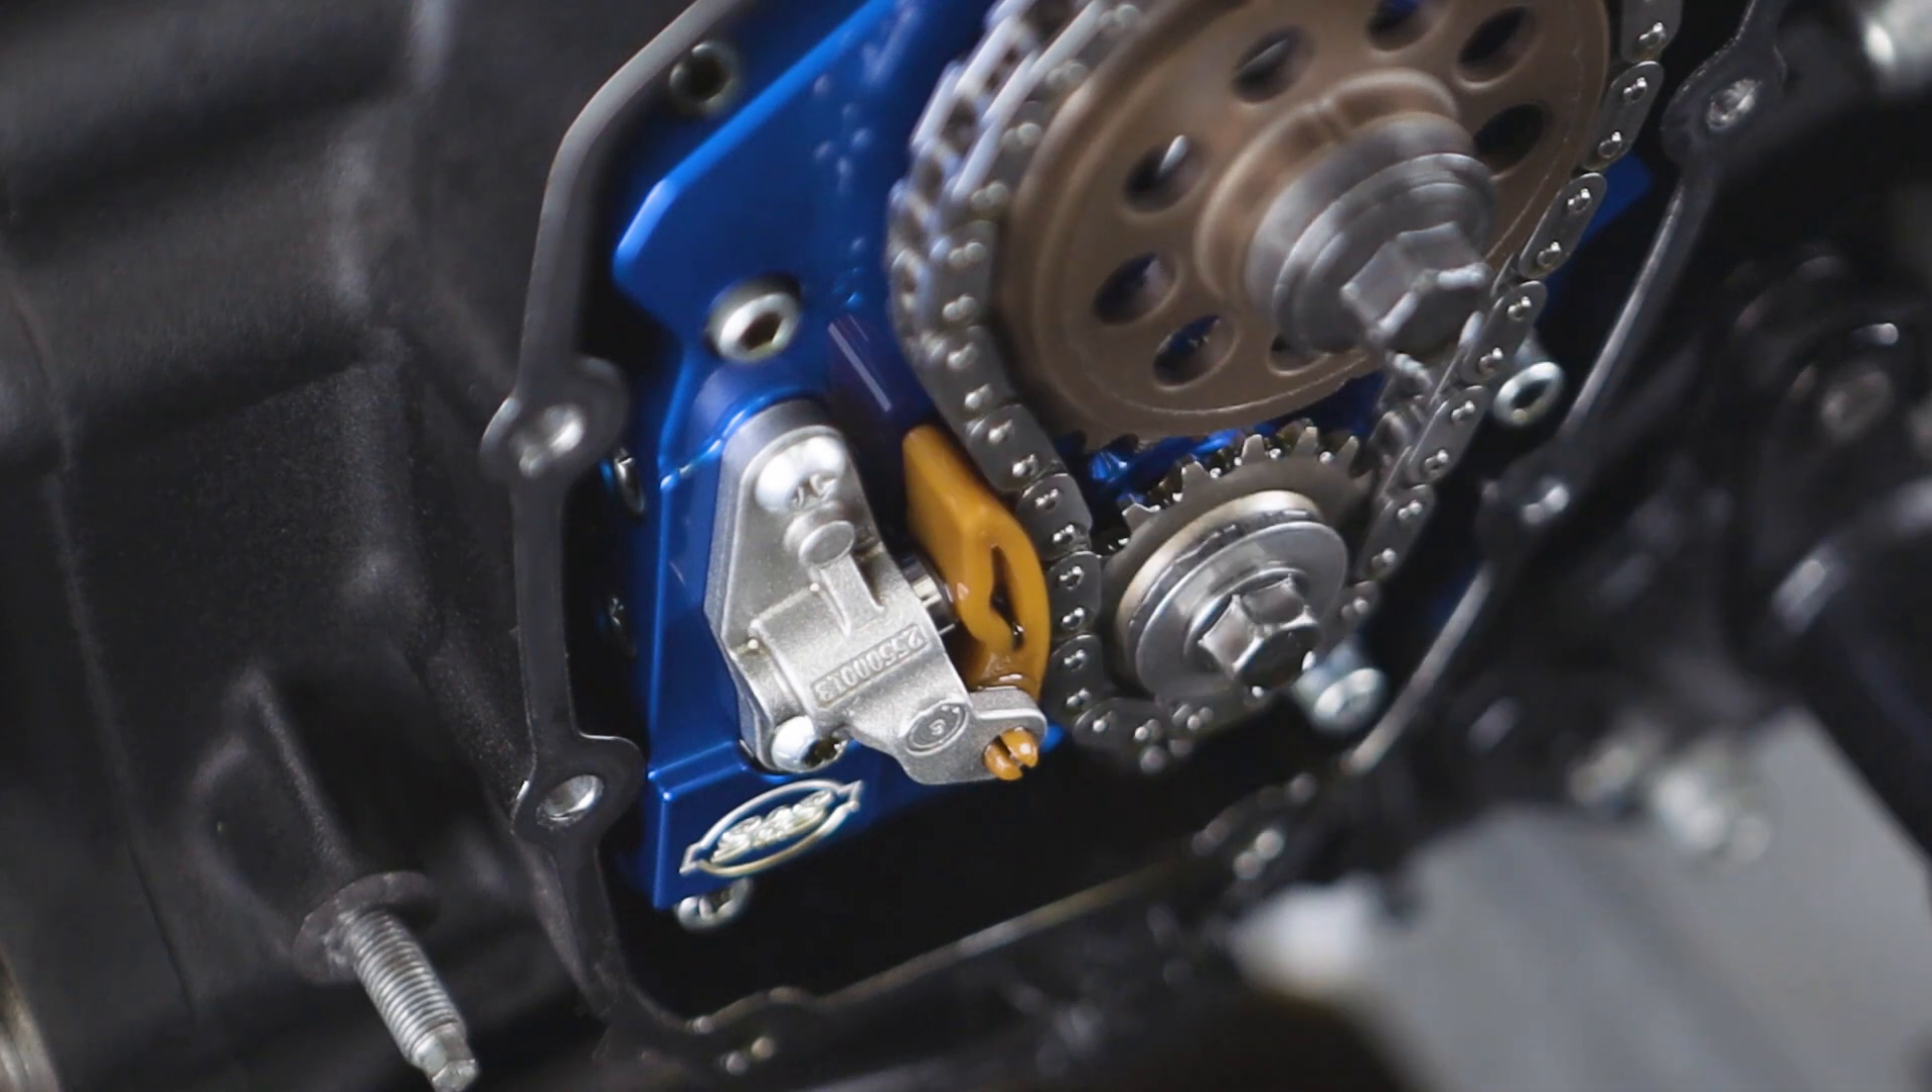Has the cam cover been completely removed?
Yes.